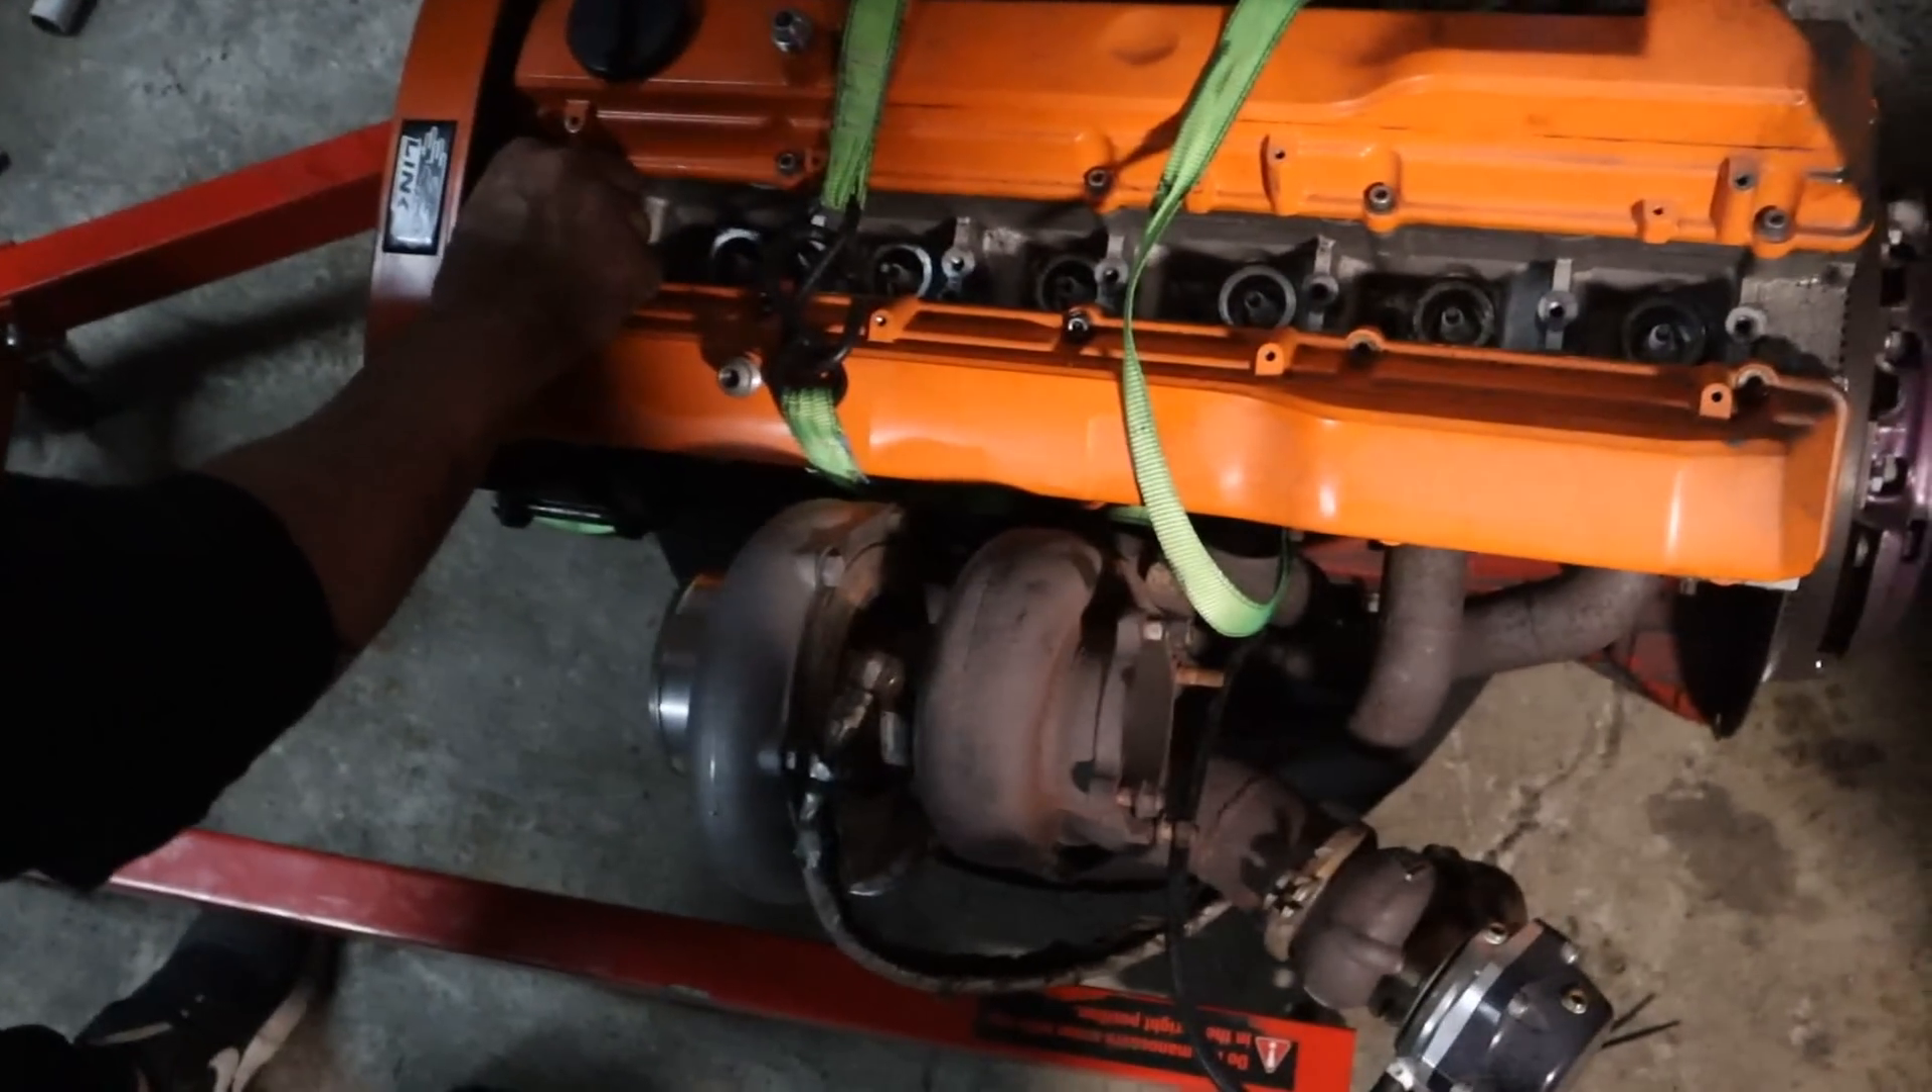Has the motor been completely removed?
Yes.